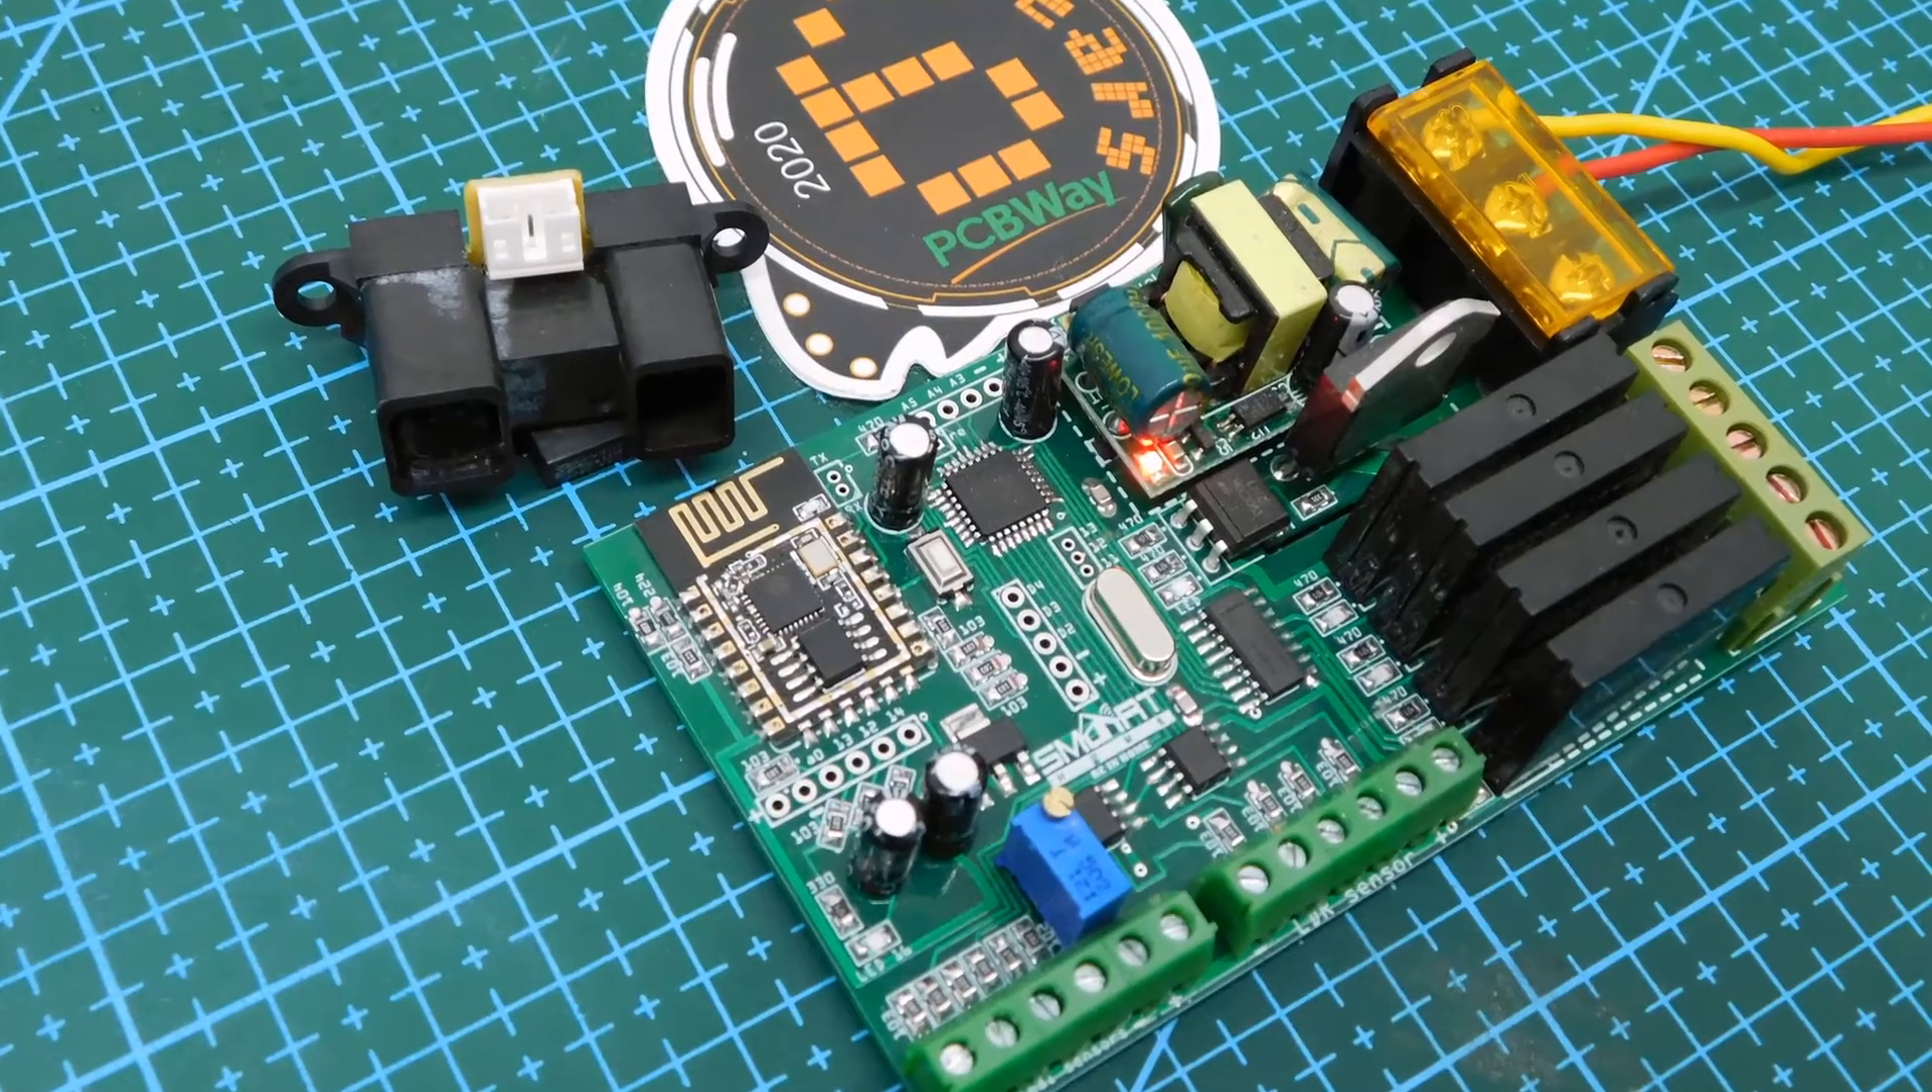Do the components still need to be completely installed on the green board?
No.